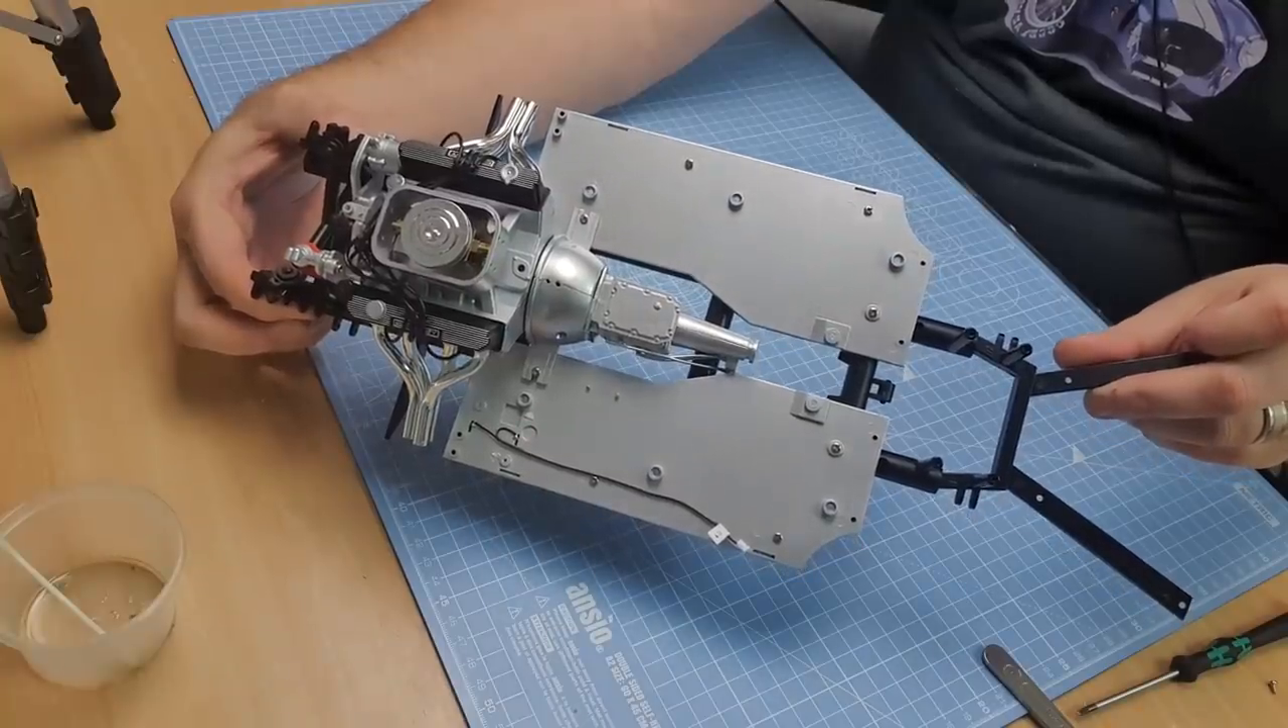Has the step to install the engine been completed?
Yes.